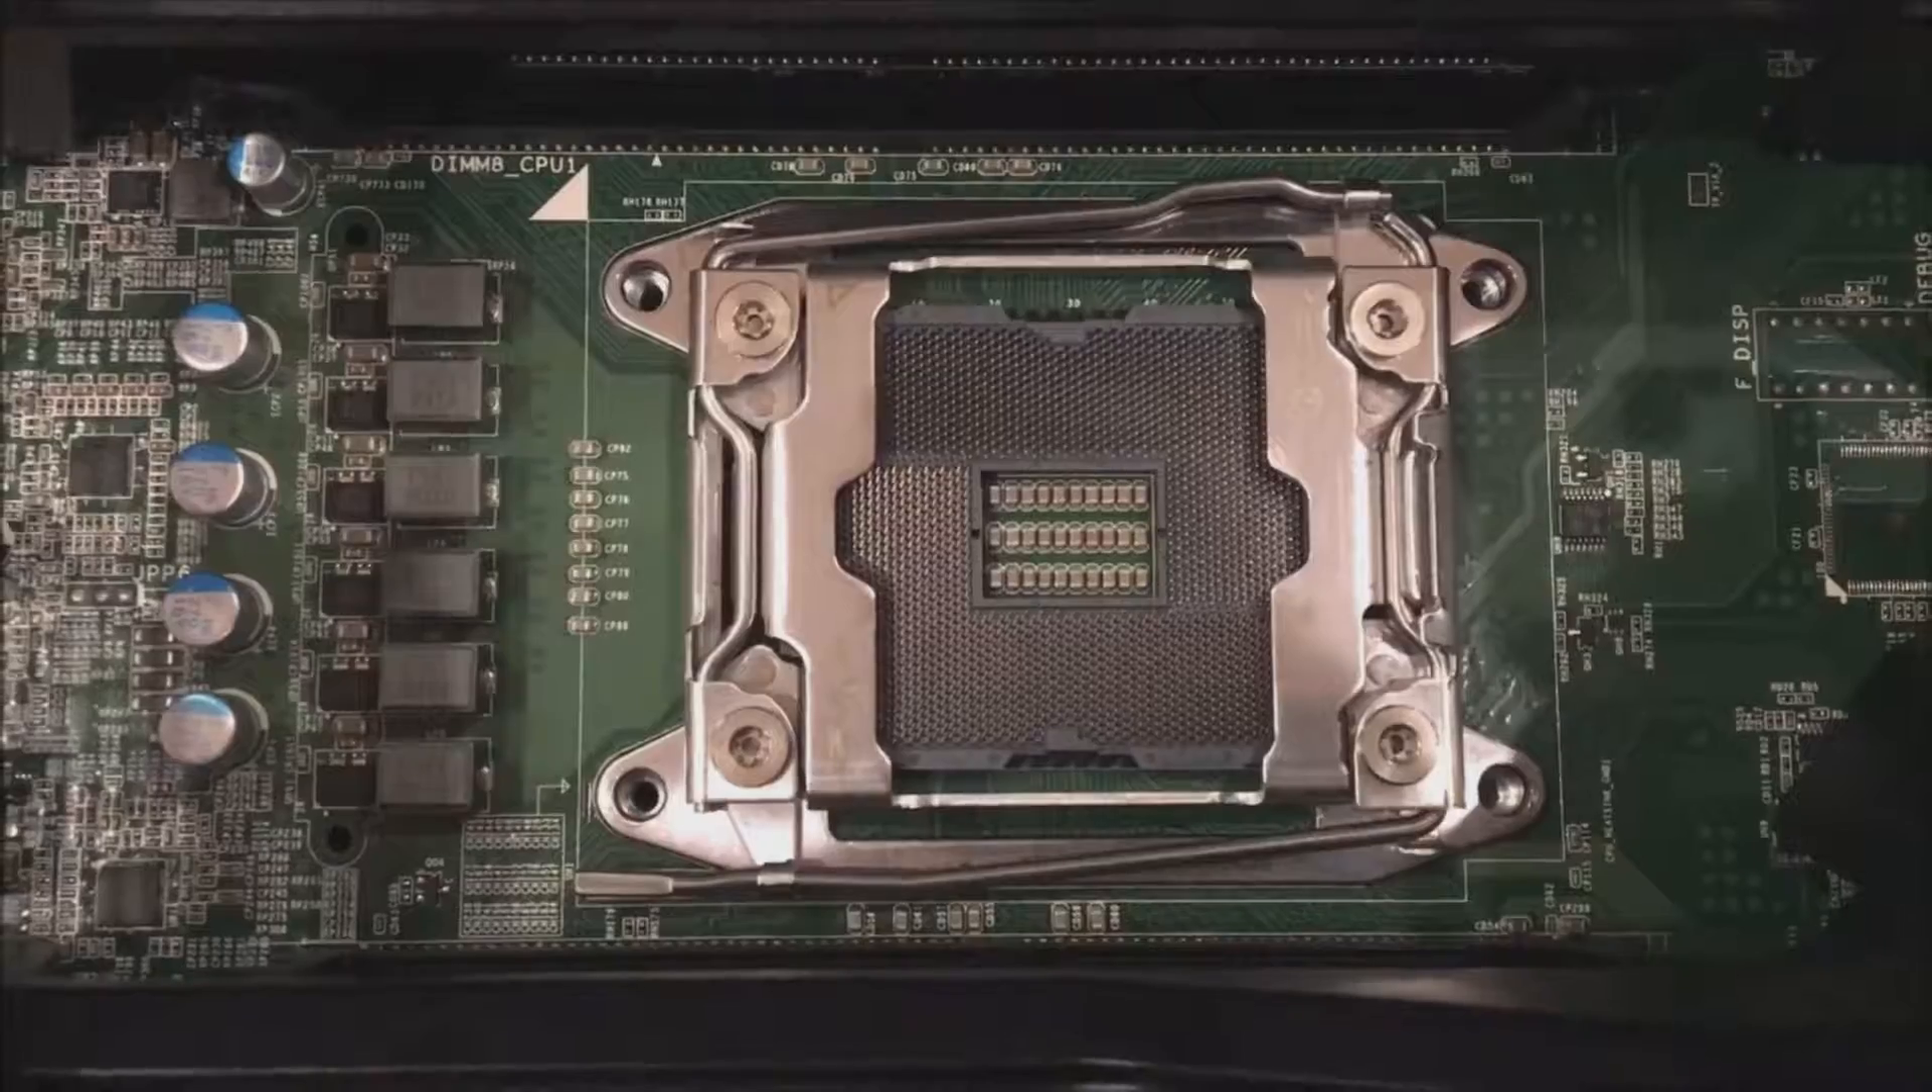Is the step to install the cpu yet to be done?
Yes.